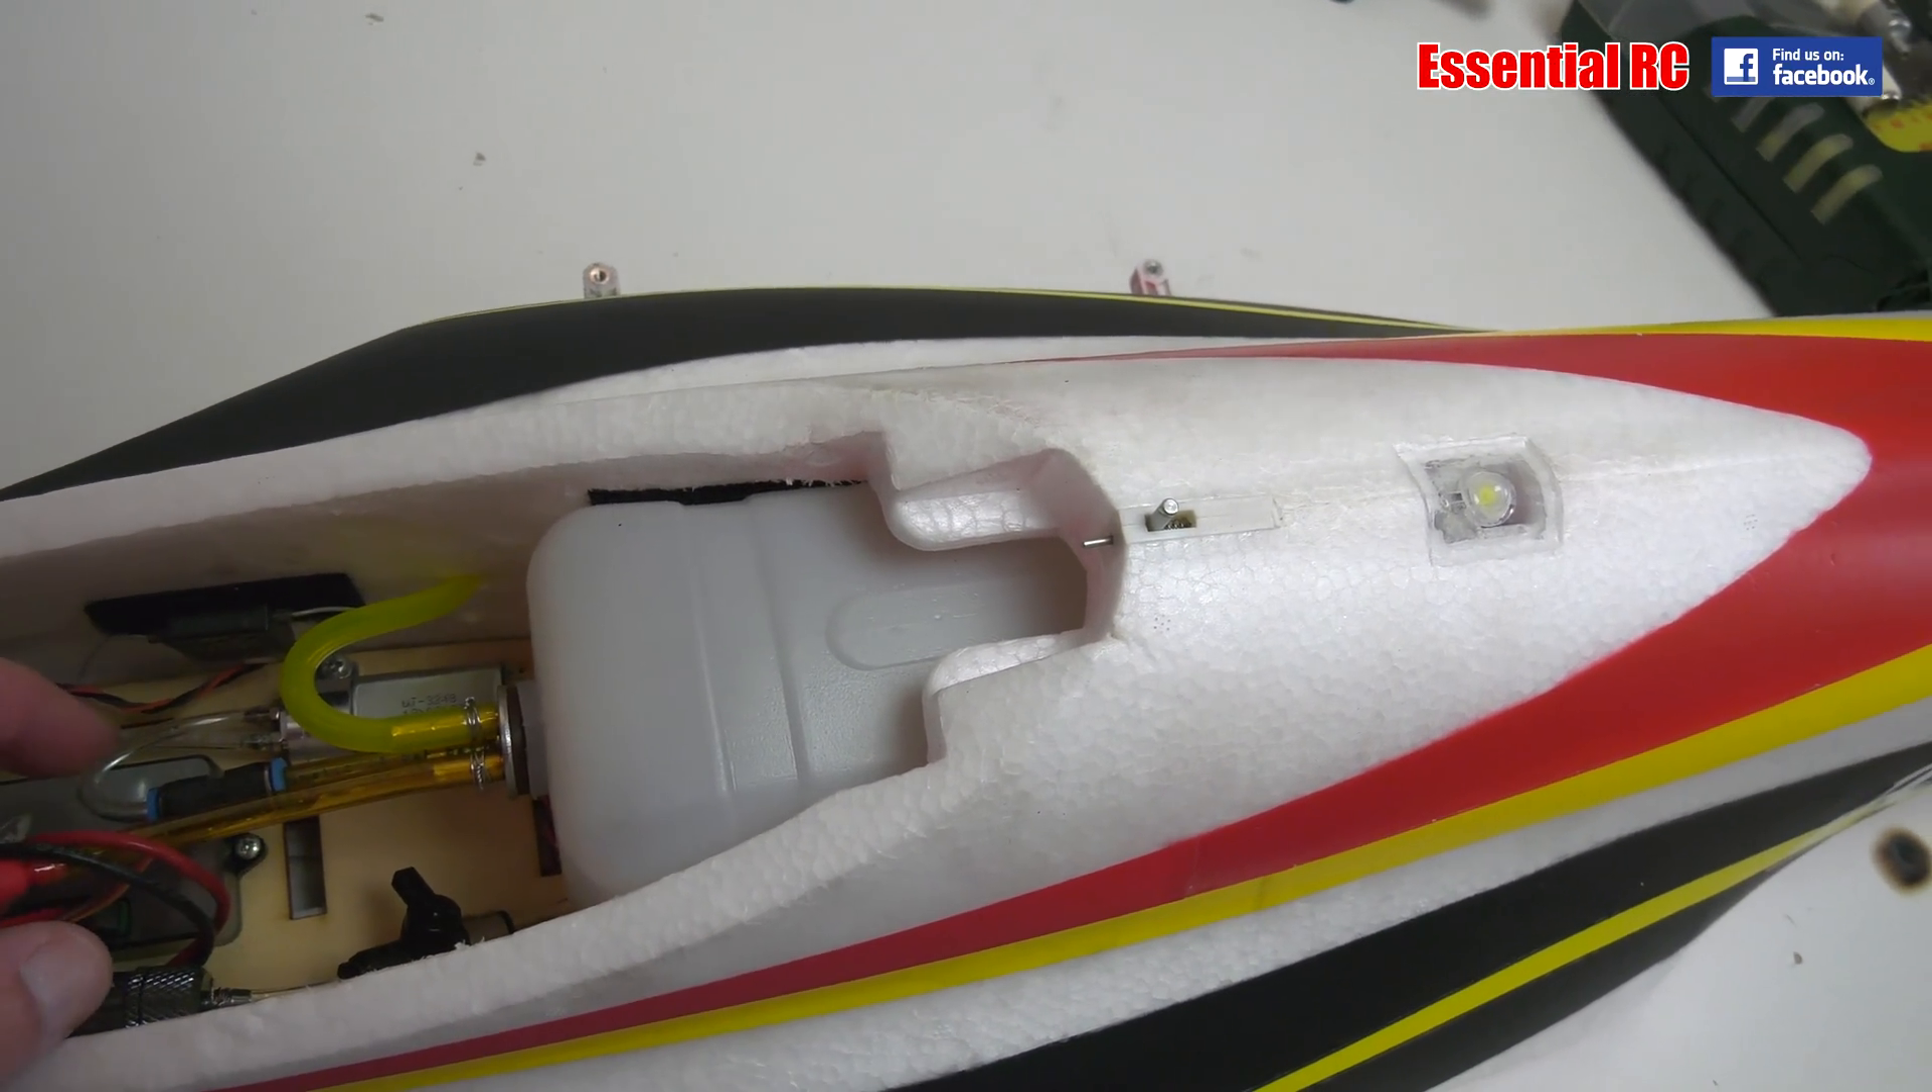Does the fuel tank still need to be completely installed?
No.